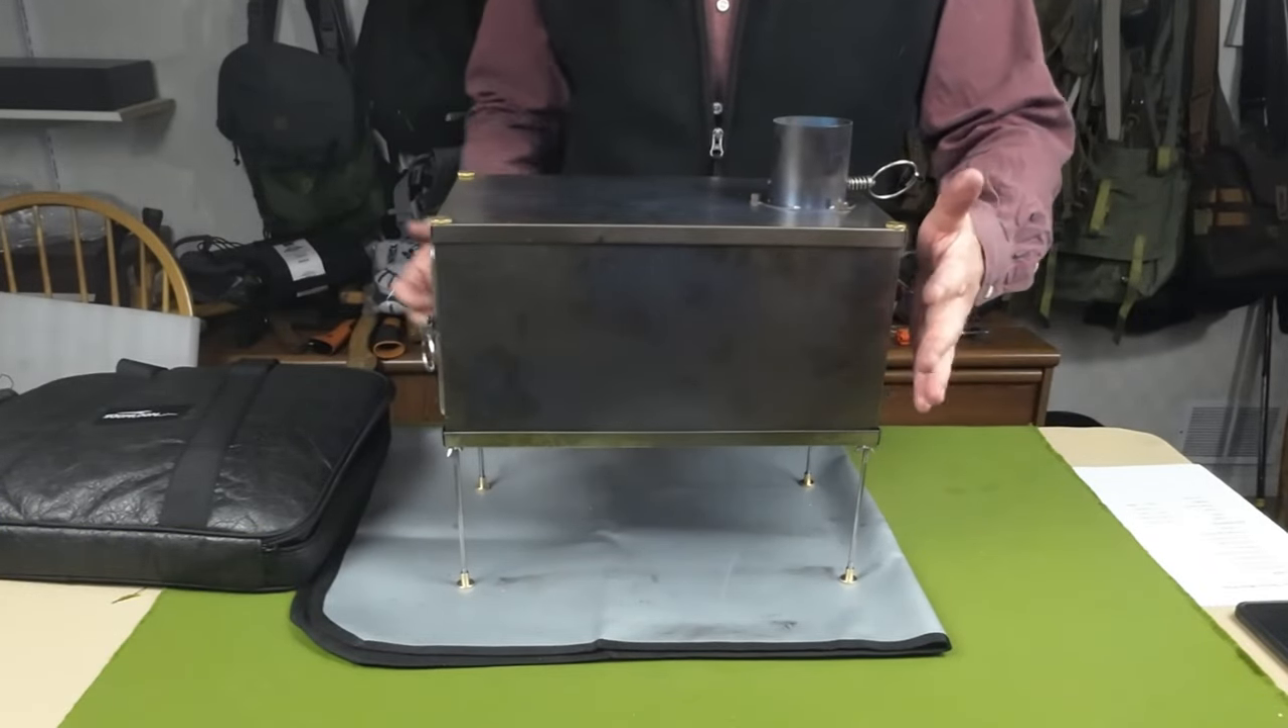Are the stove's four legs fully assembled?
Yes.